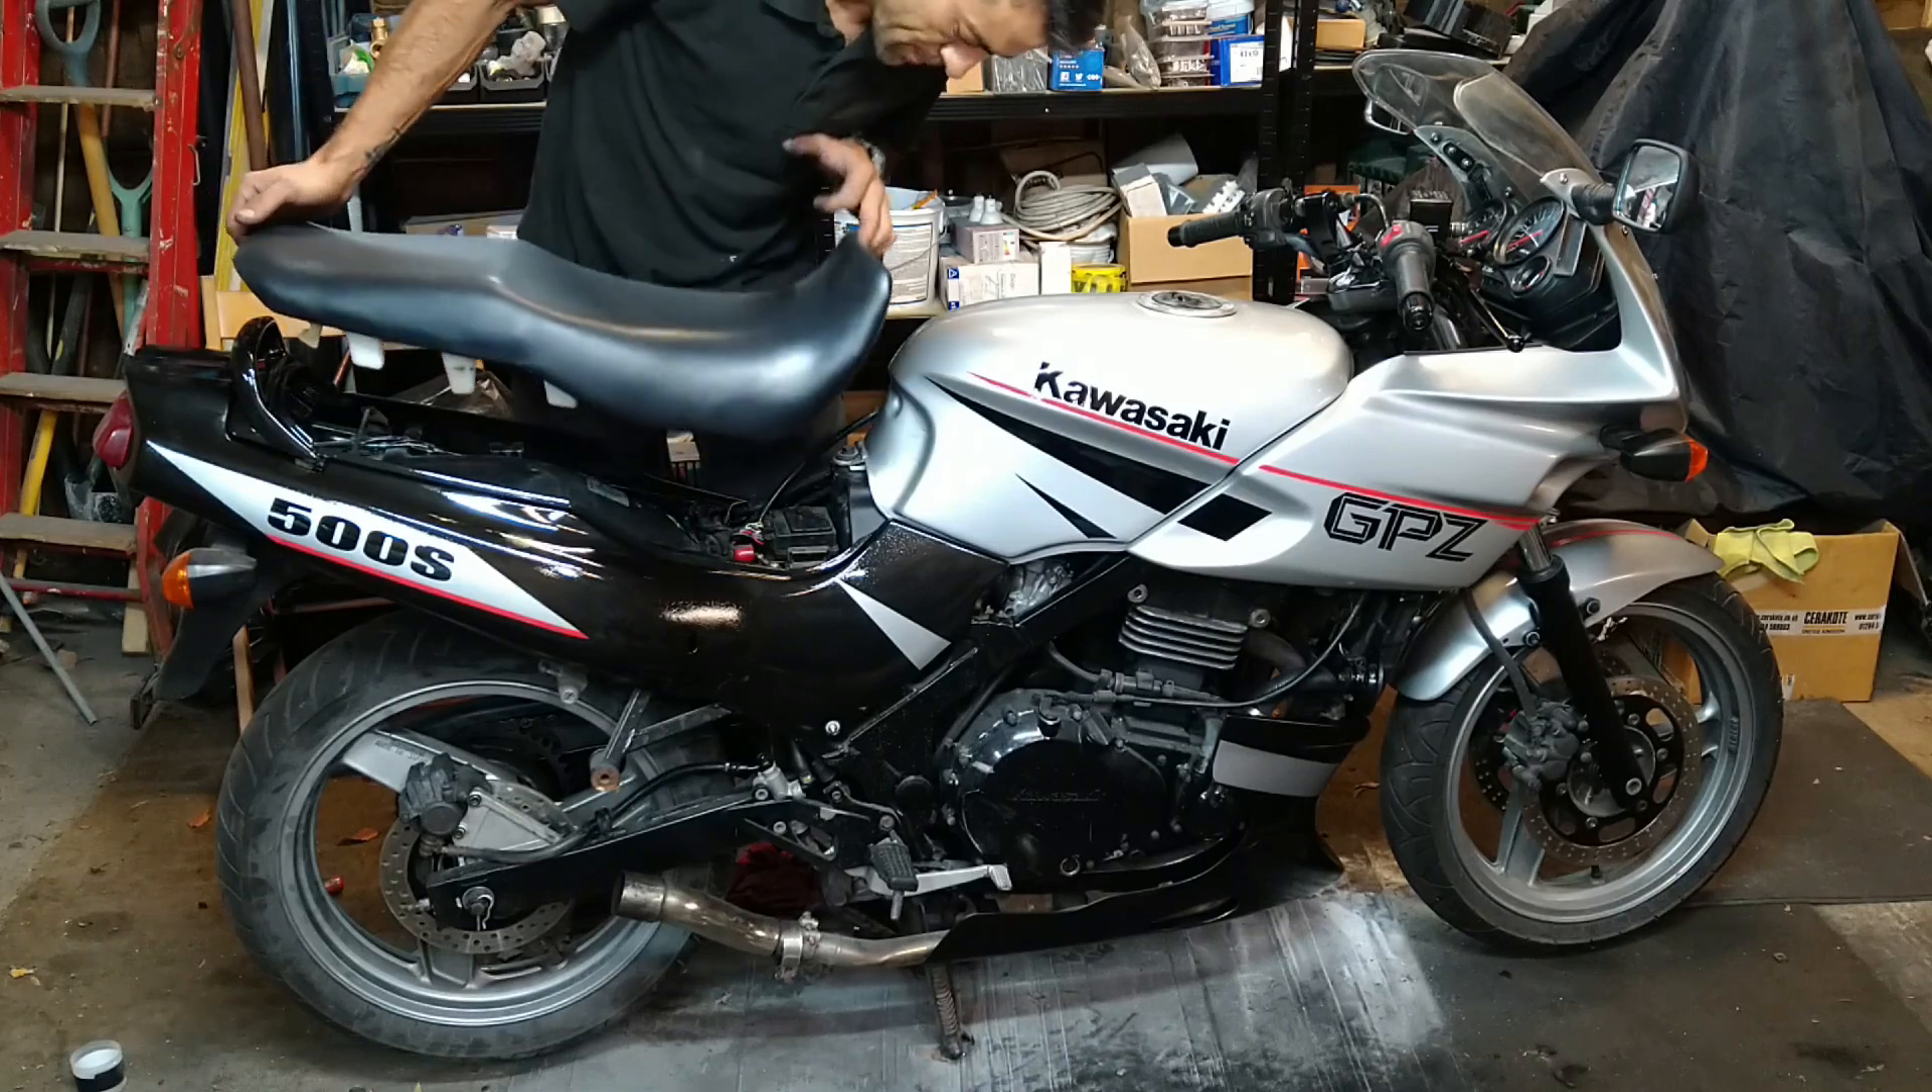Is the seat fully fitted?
No.